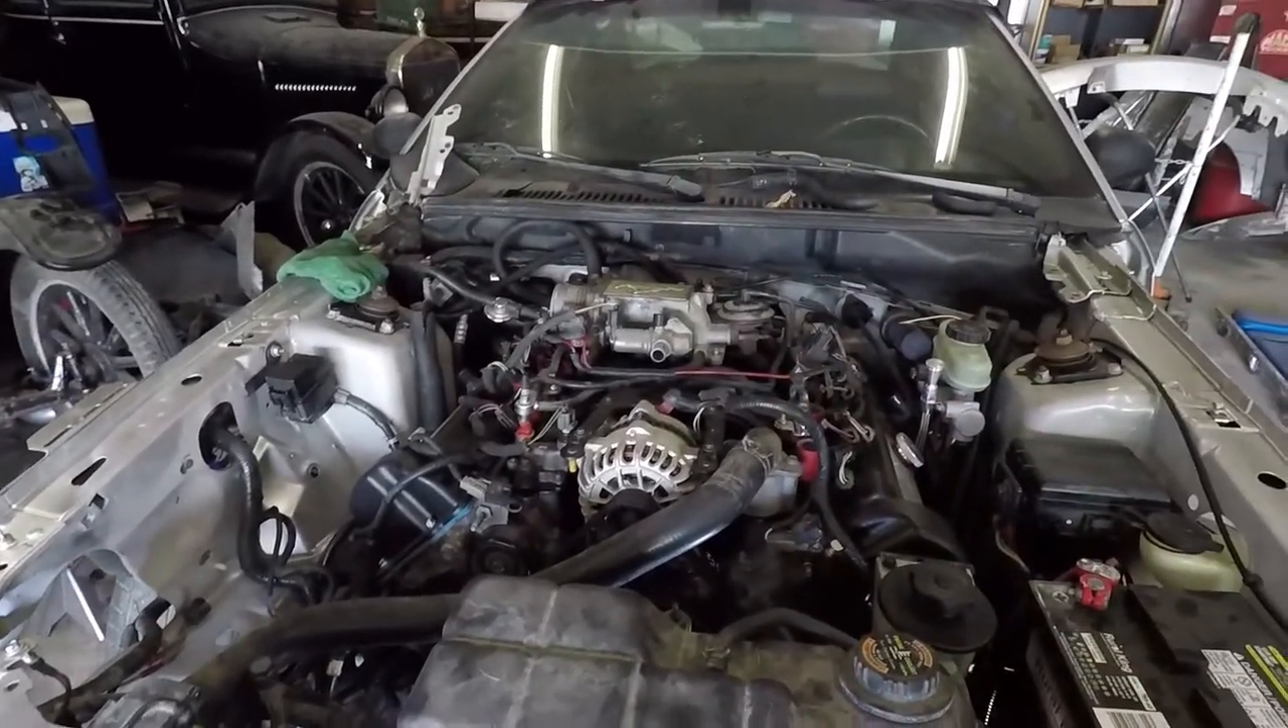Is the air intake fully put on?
No.